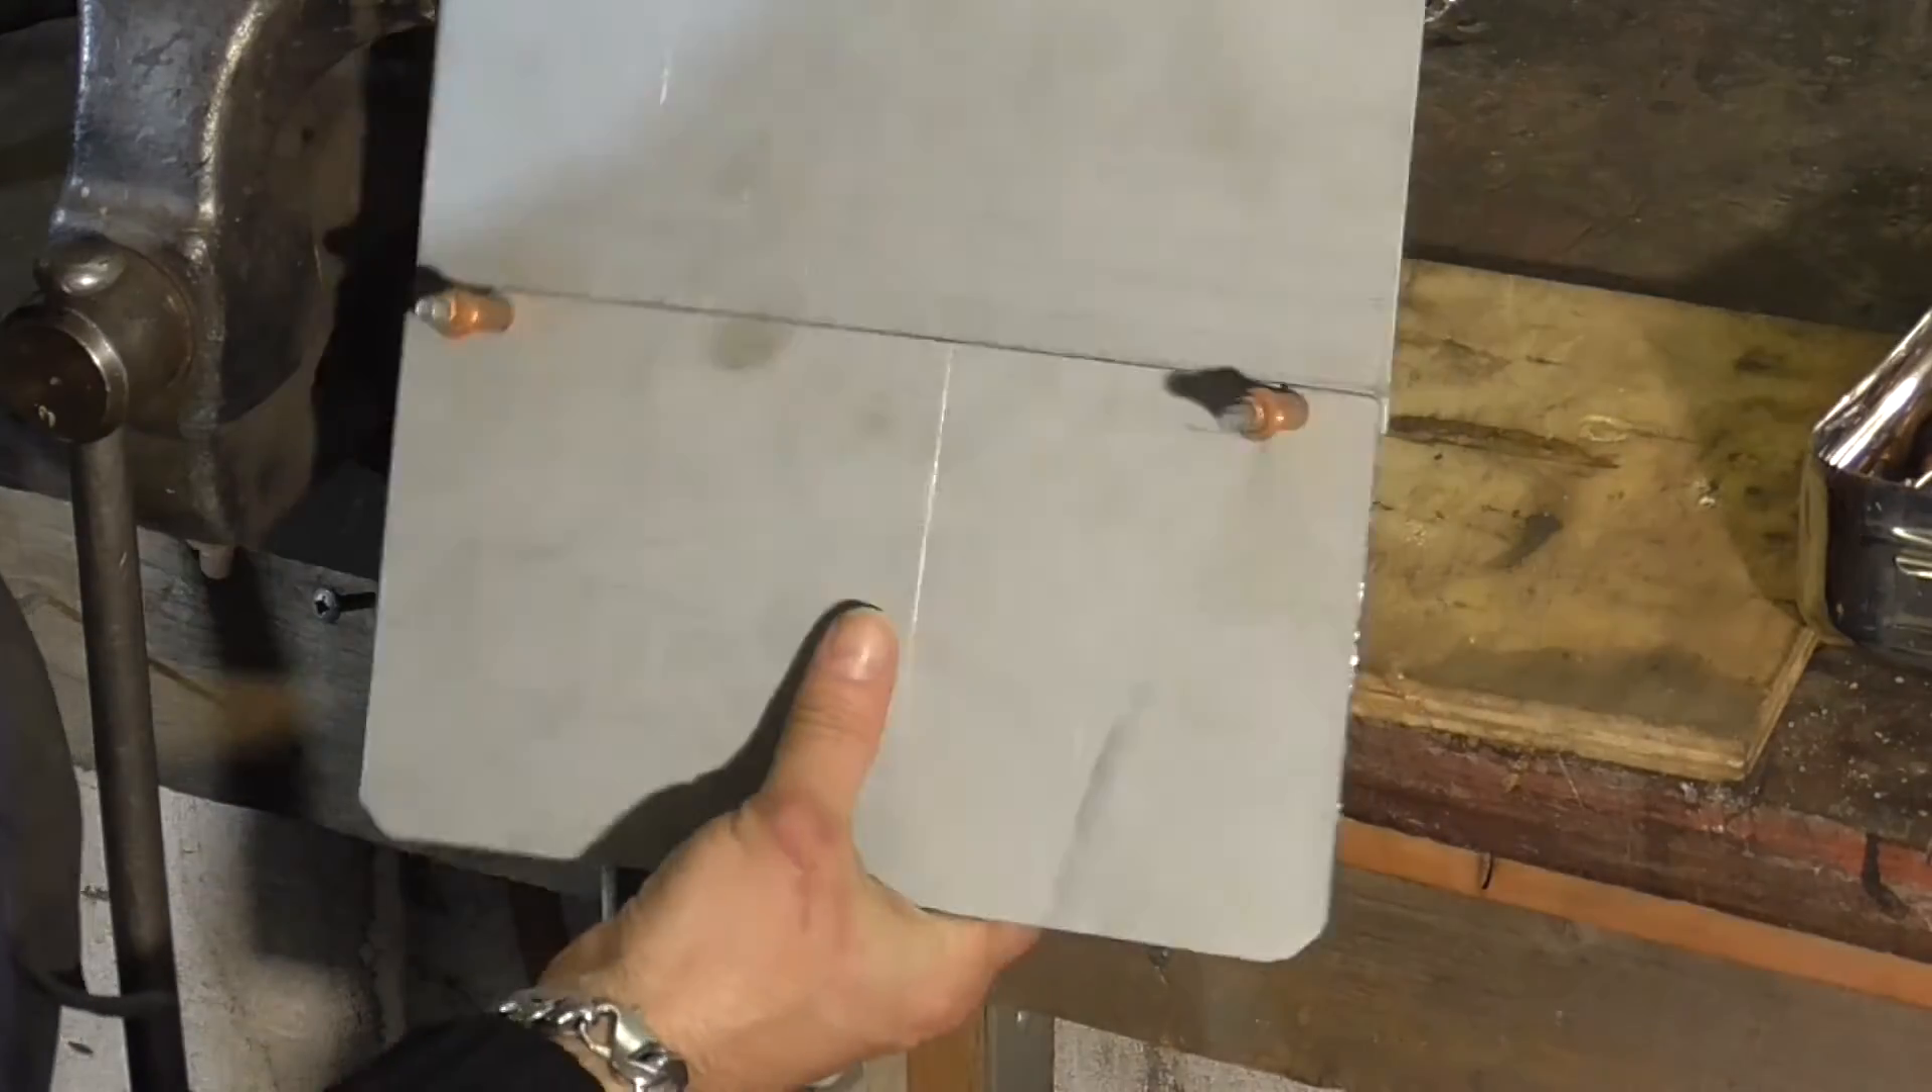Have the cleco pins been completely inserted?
Yes.